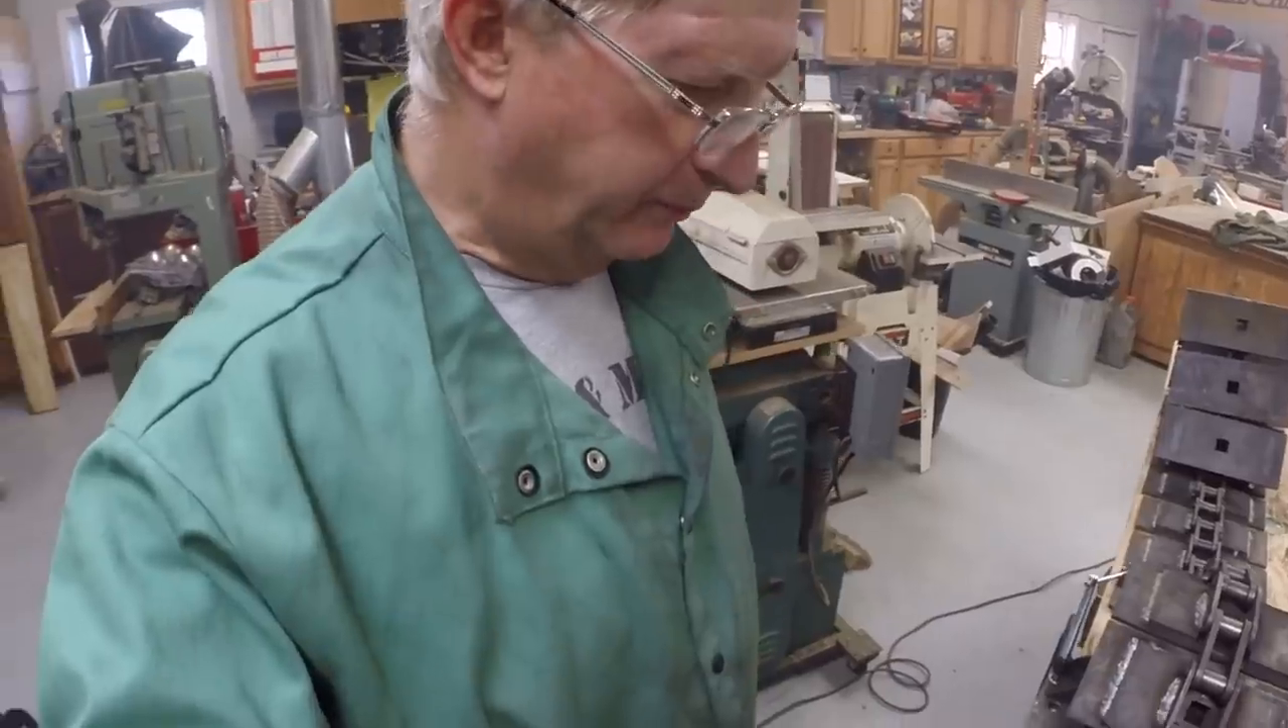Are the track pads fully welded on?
No.